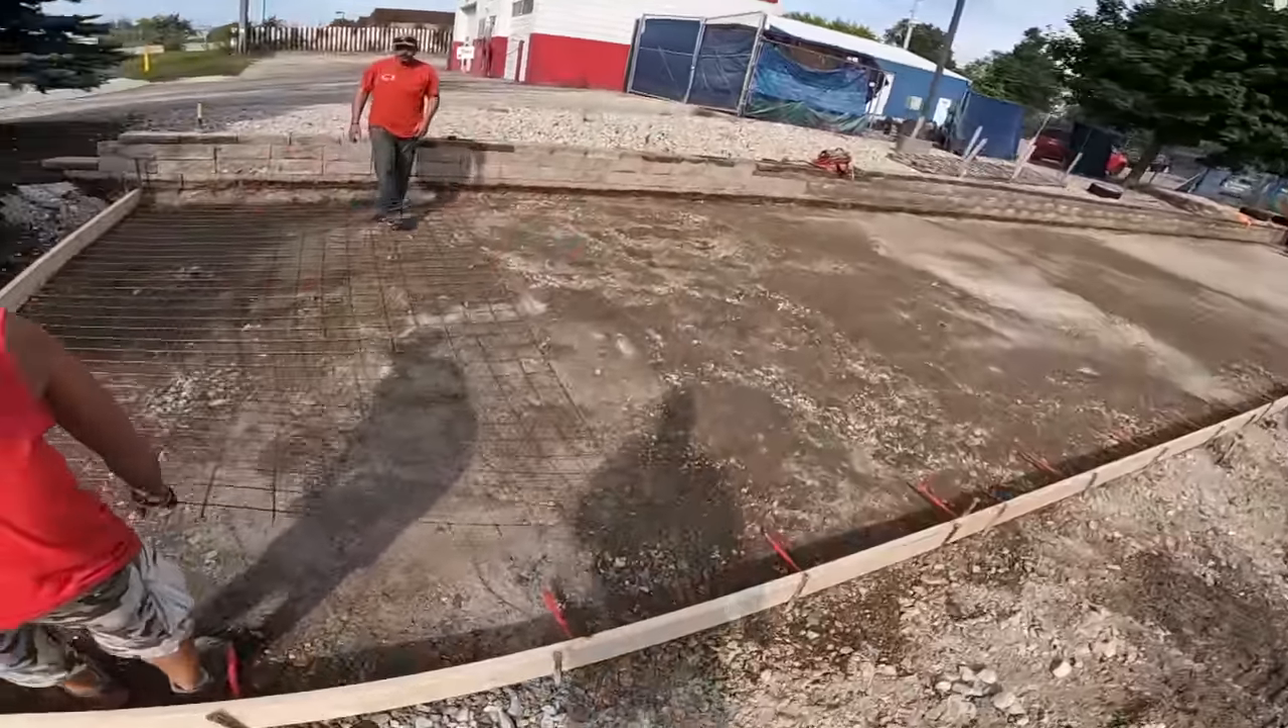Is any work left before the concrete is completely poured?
Yes.